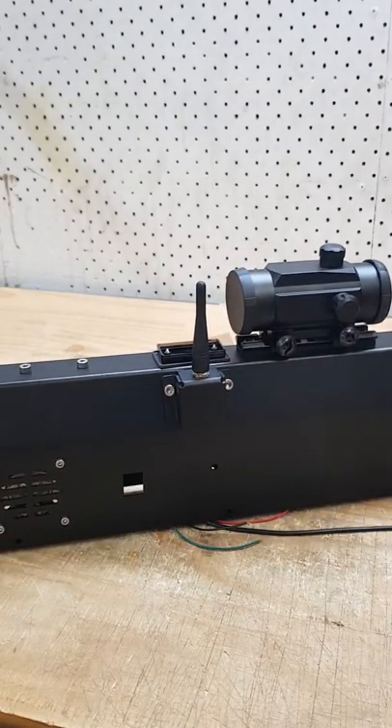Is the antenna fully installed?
Yes.